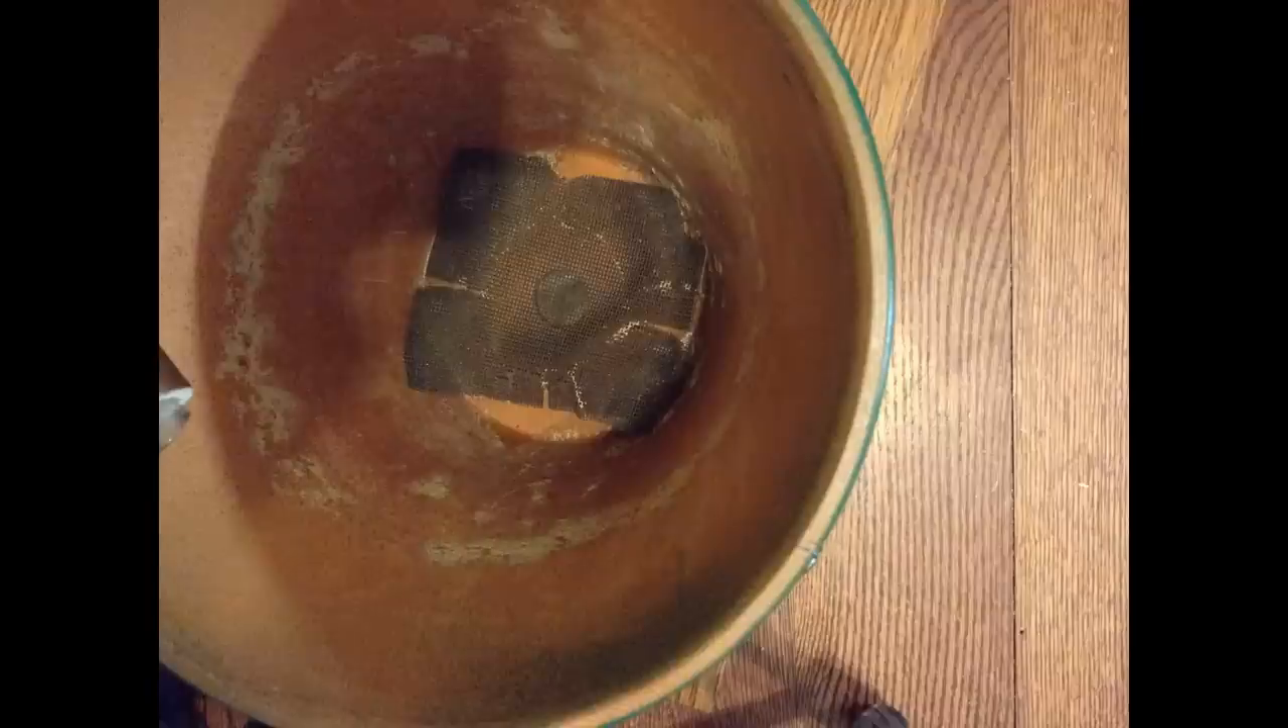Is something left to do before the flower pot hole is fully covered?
No.